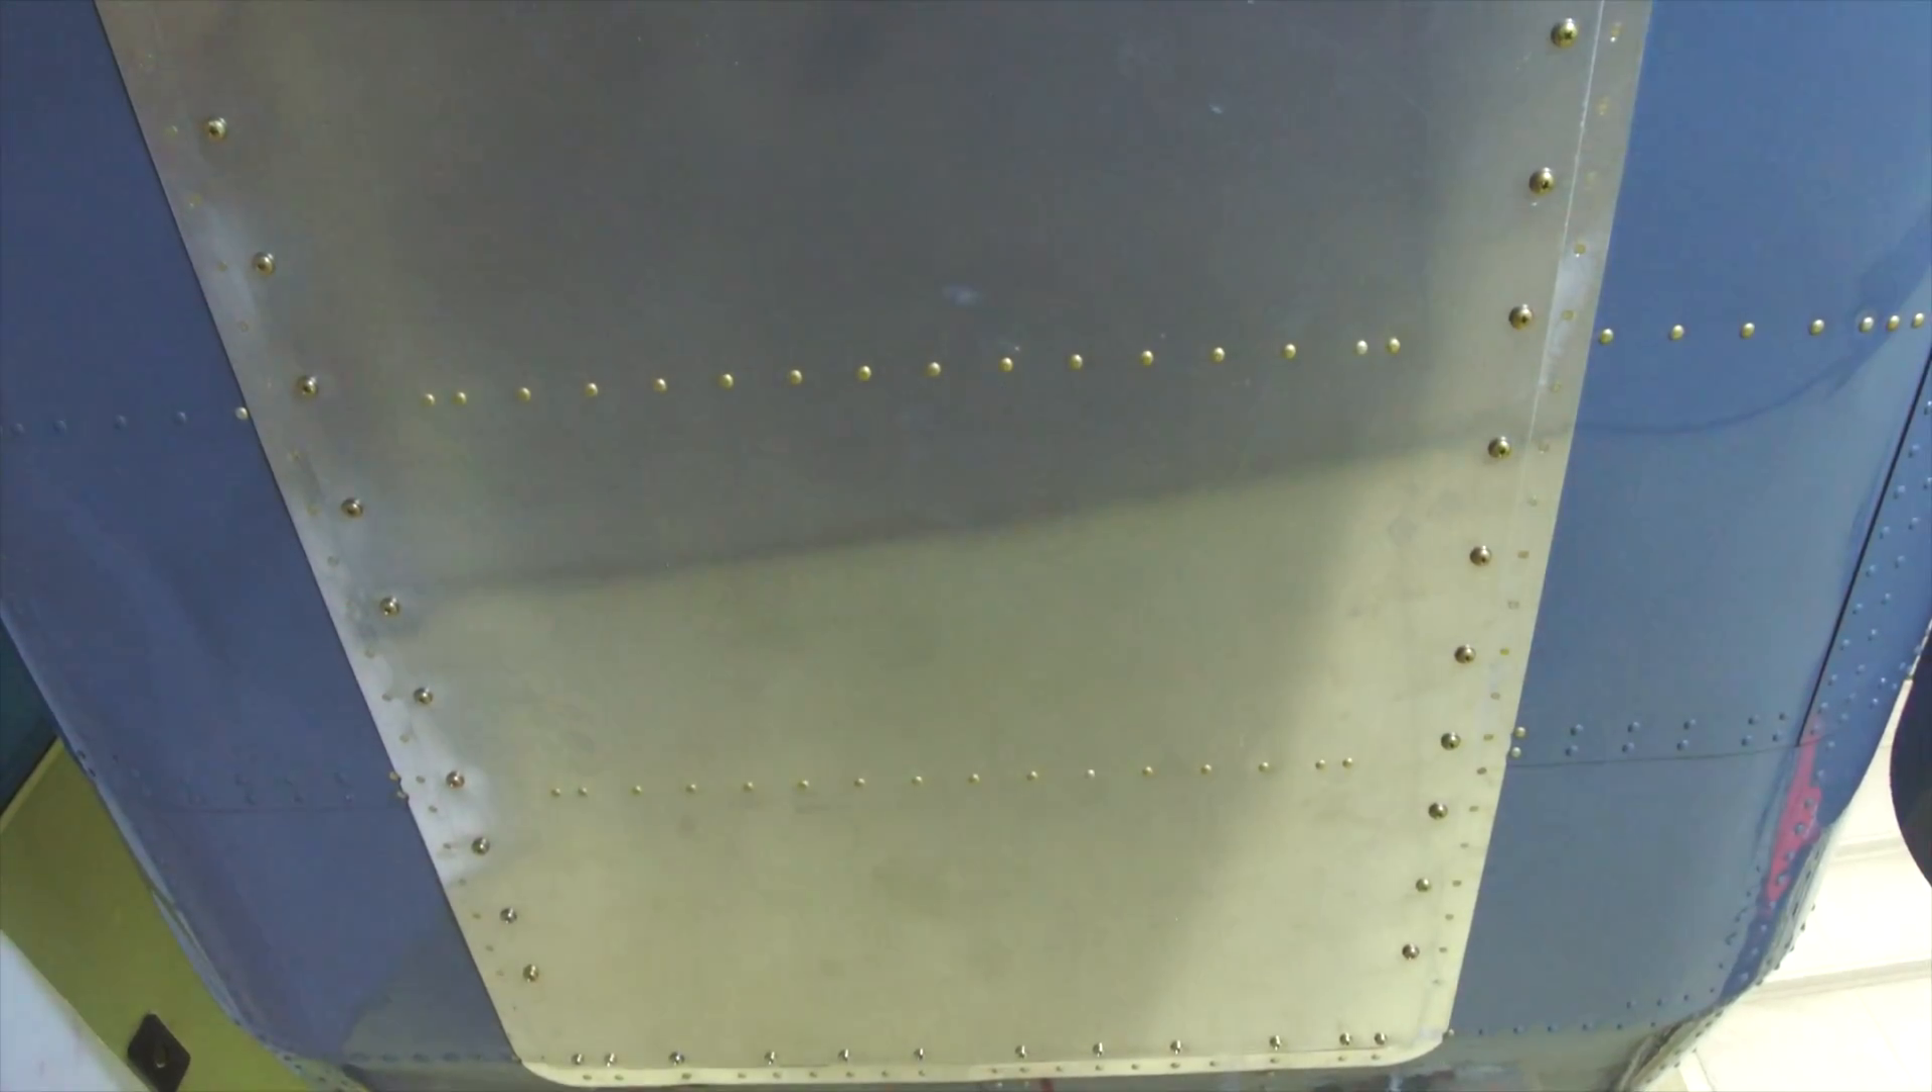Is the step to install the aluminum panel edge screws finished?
Yes.